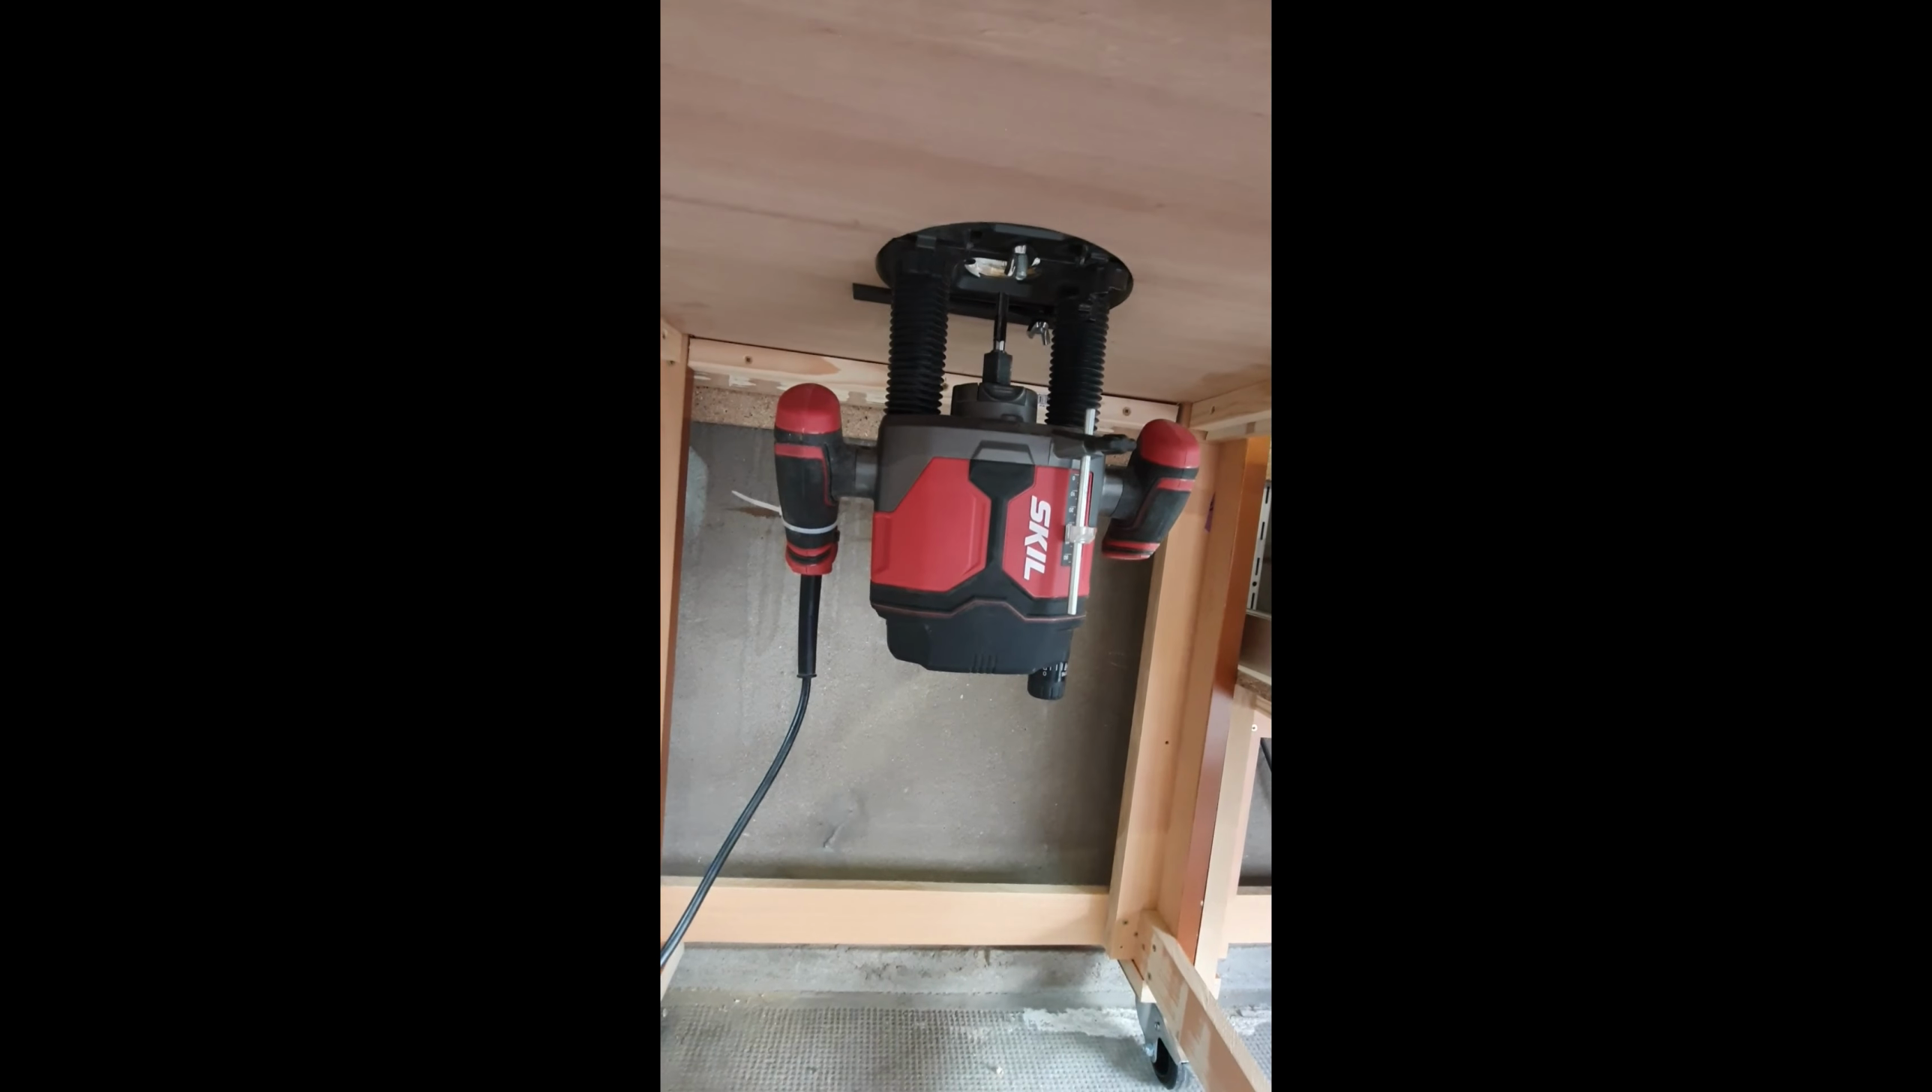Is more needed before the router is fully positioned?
No.